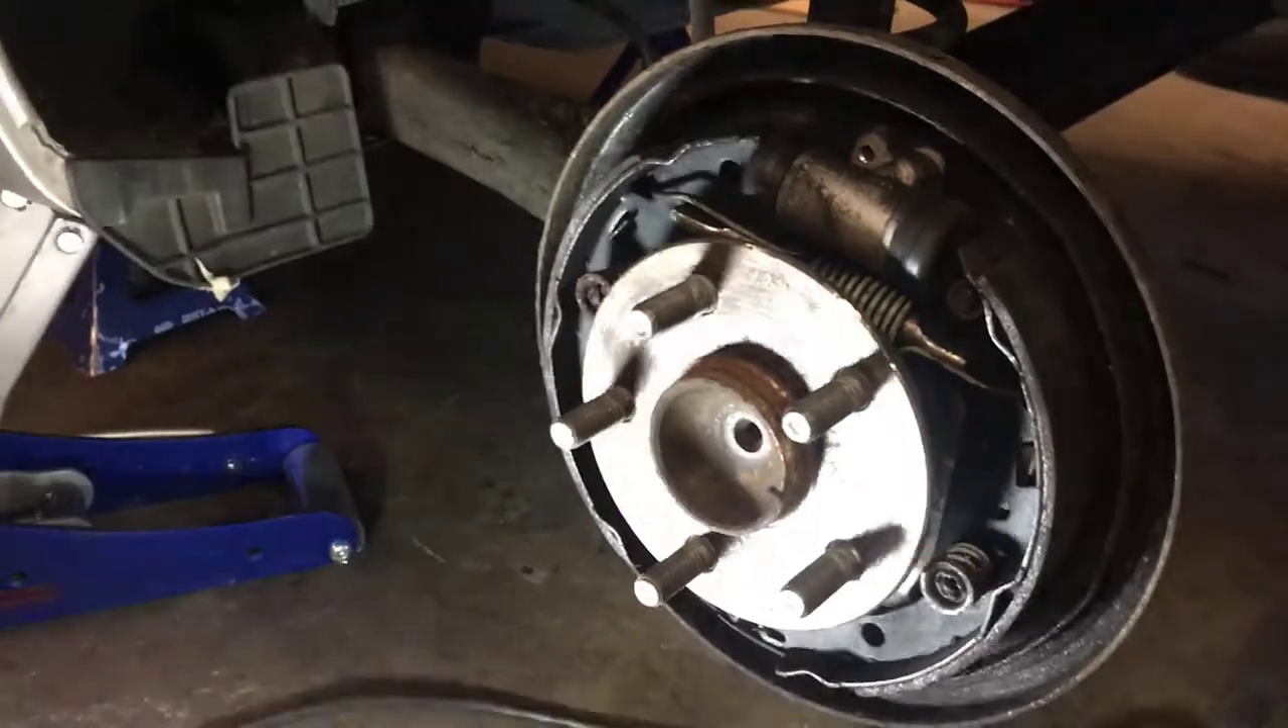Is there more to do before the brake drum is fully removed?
No.